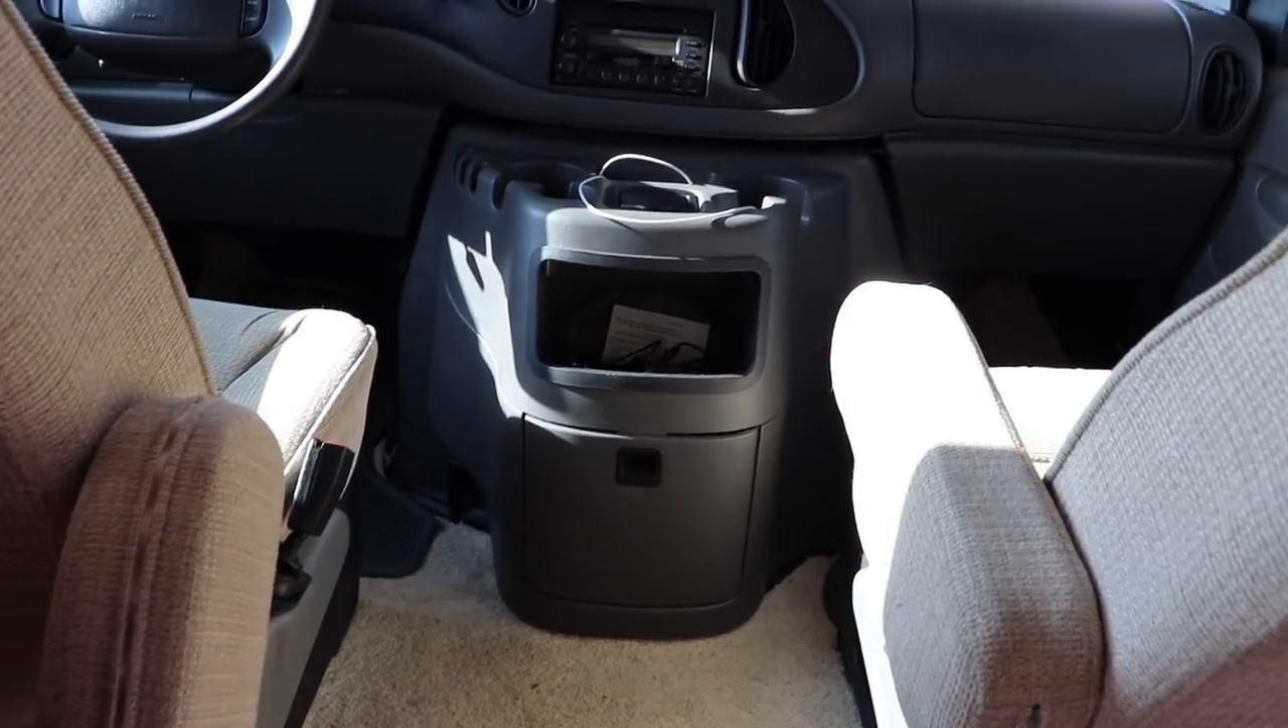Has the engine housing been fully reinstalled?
Yes.